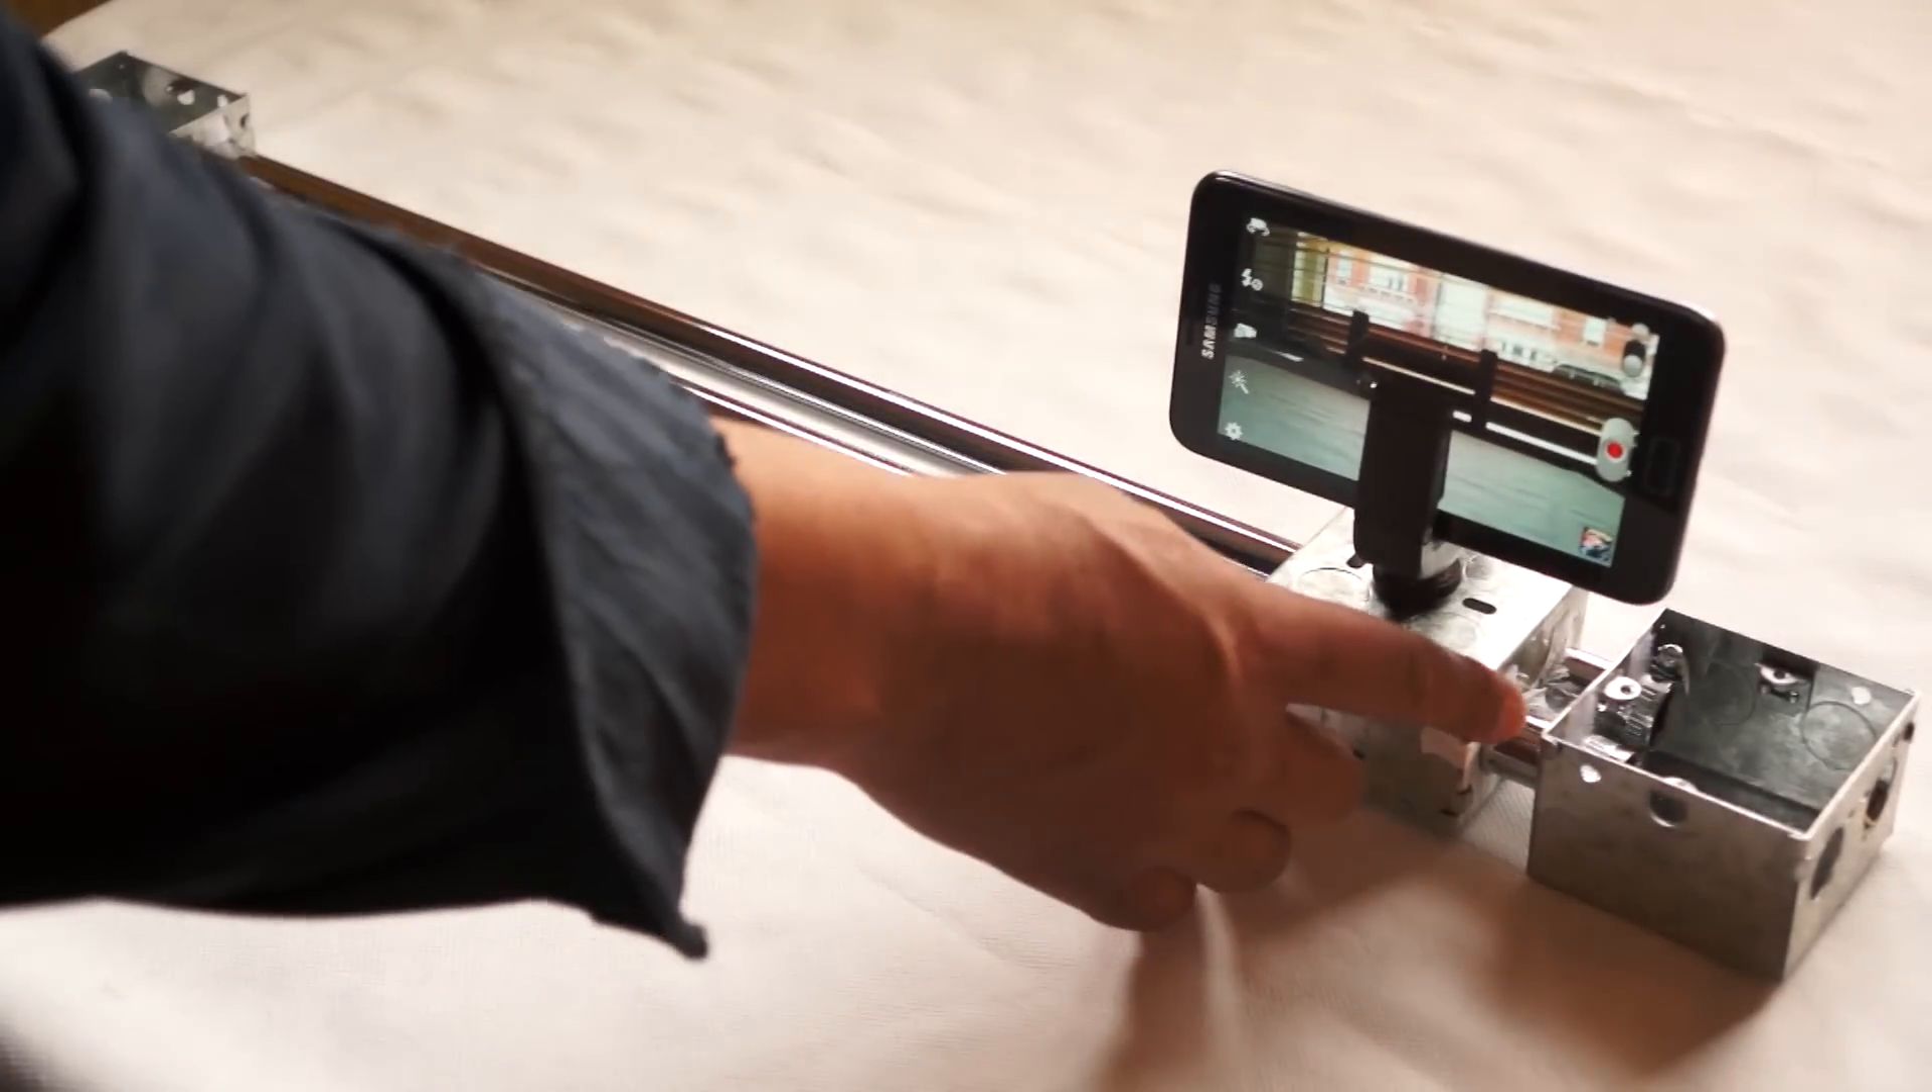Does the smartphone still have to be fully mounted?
No.